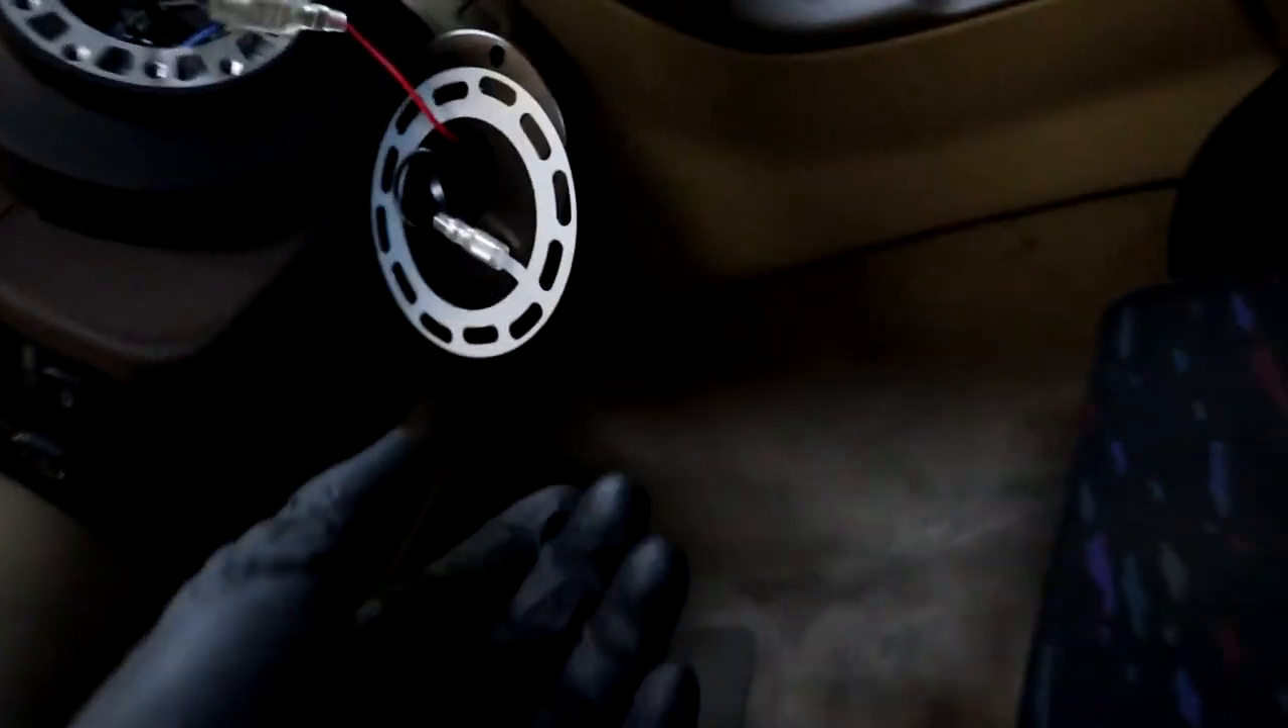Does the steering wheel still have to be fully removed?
No.